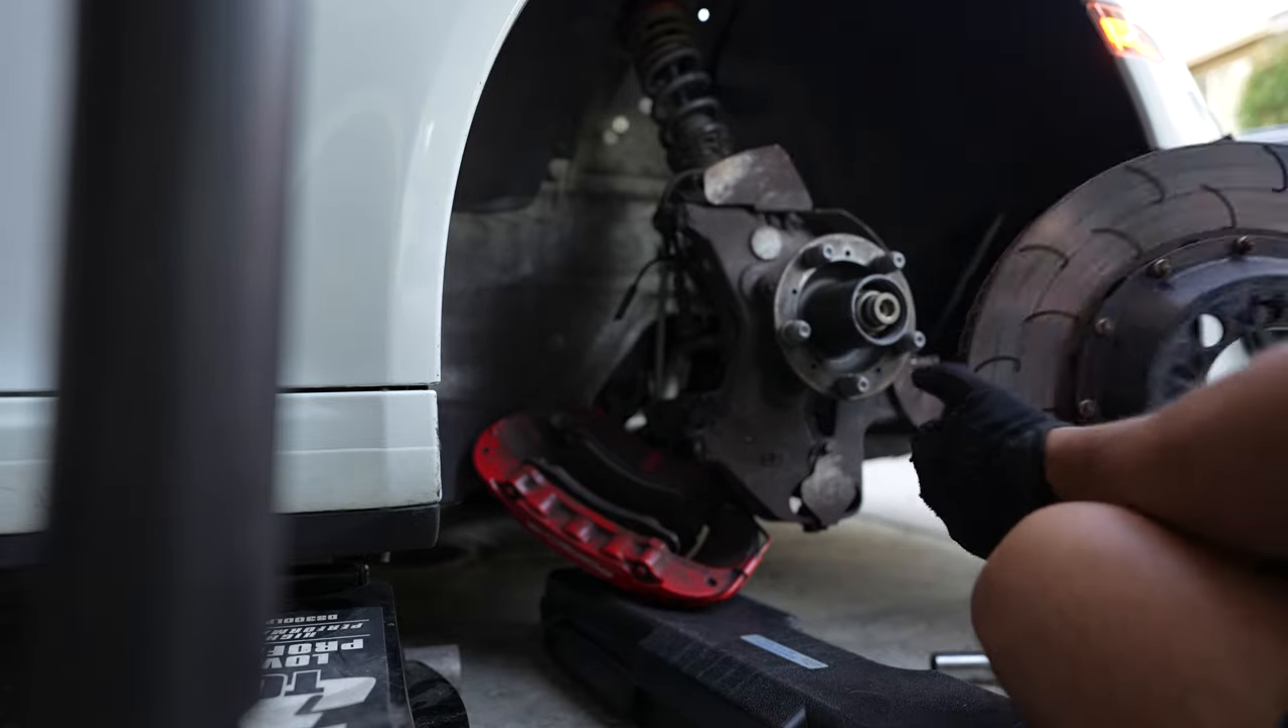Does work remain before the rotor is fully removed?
No.